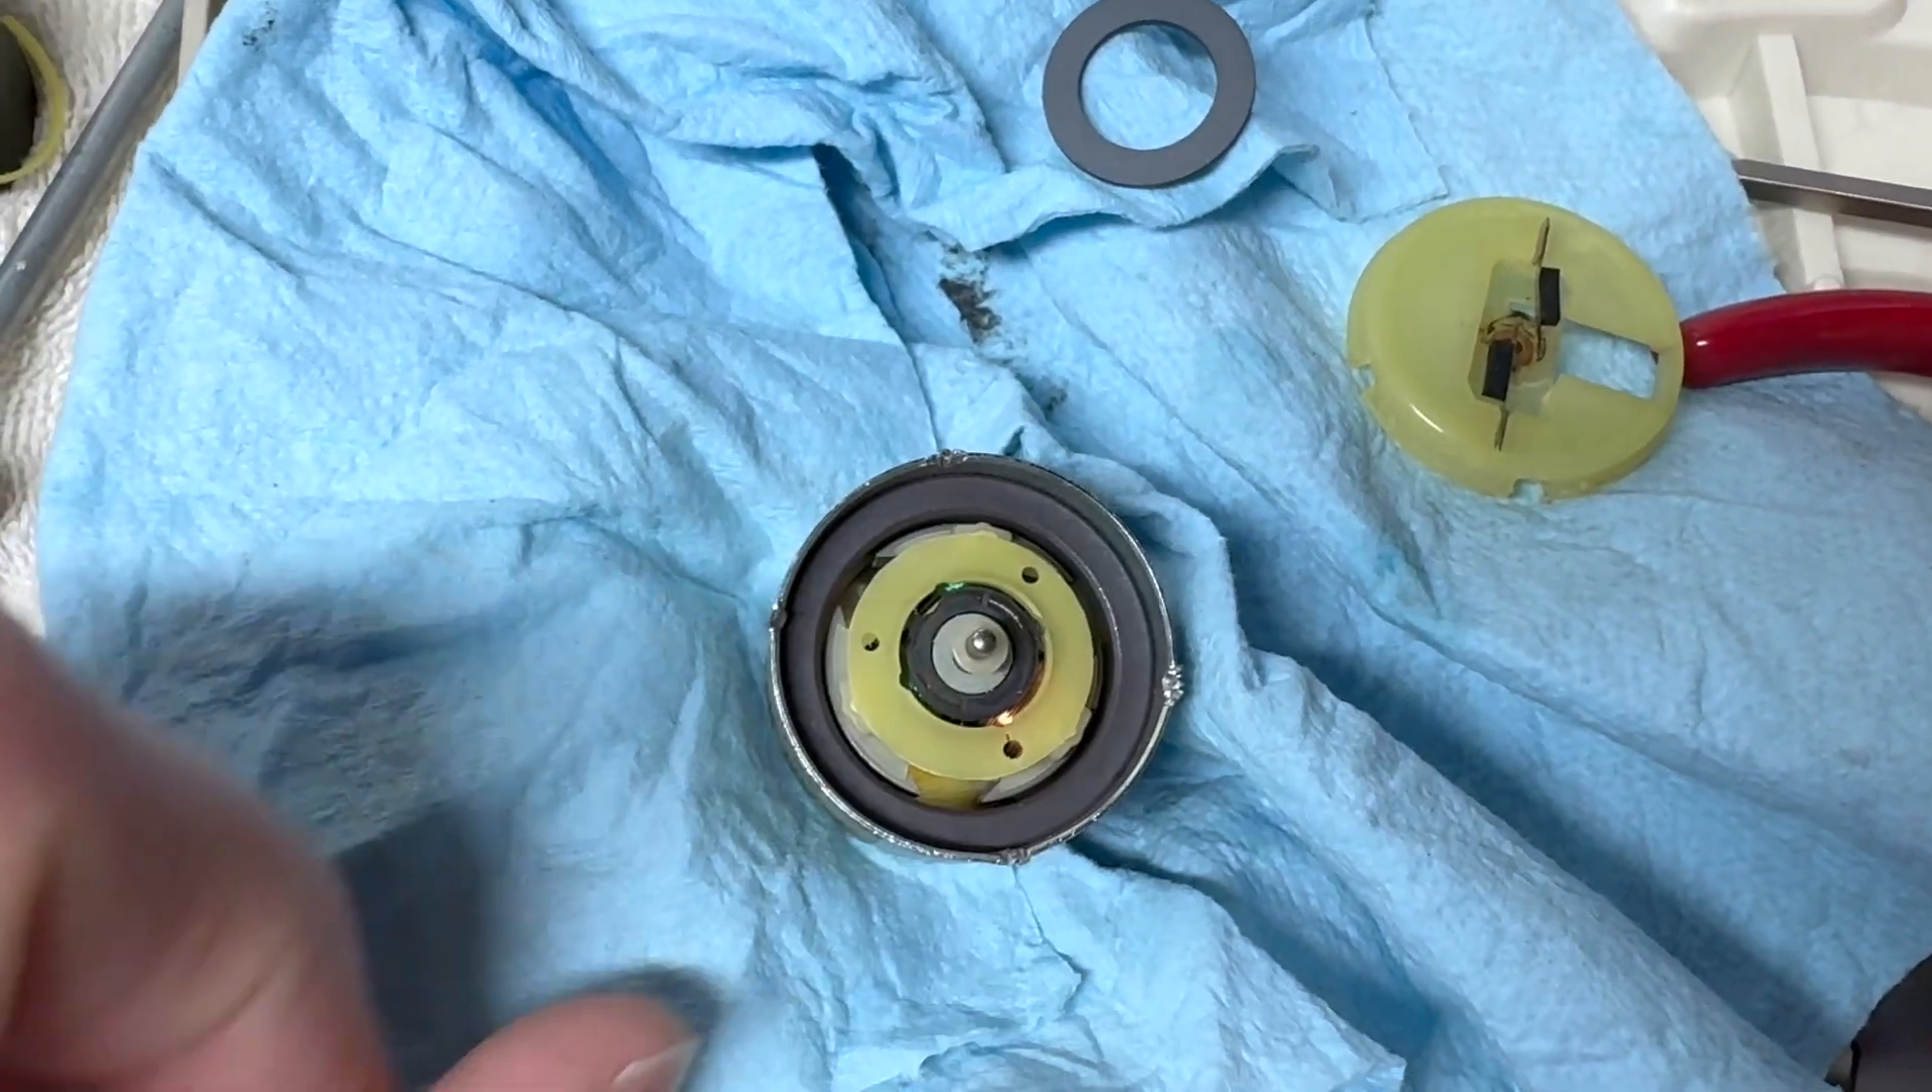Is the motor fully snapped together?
No.